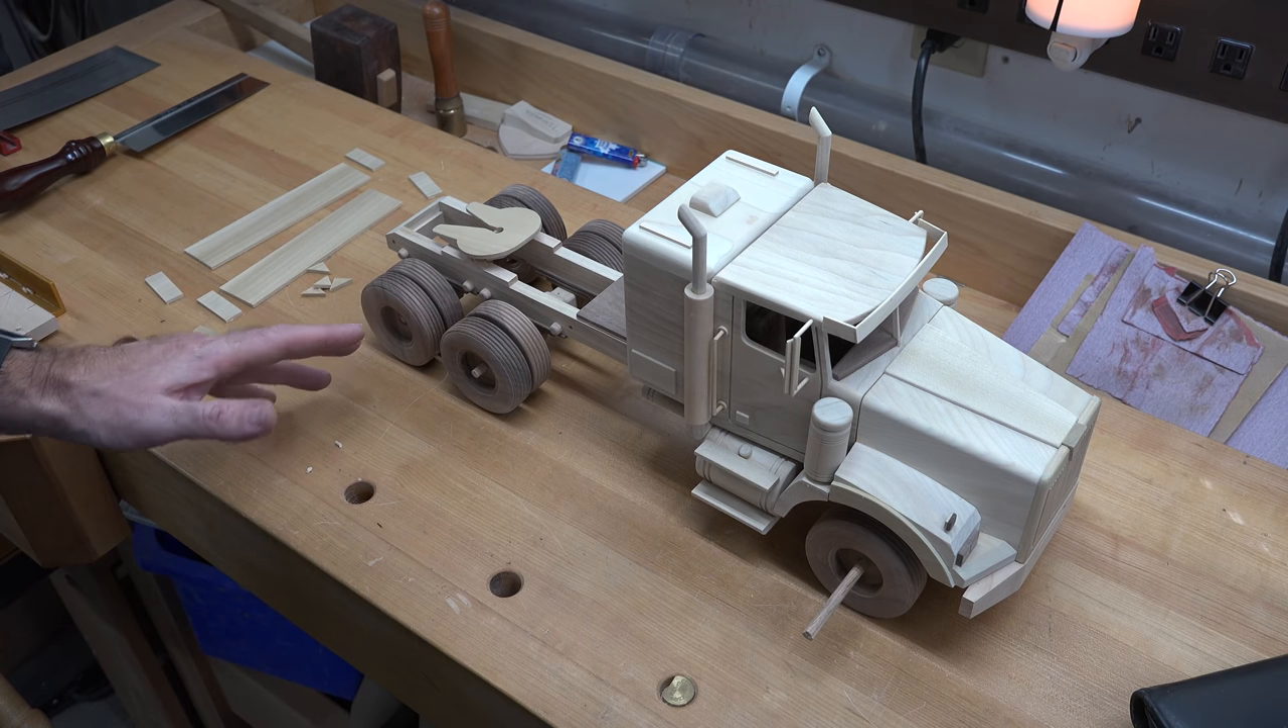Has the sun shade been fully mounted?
Yes.